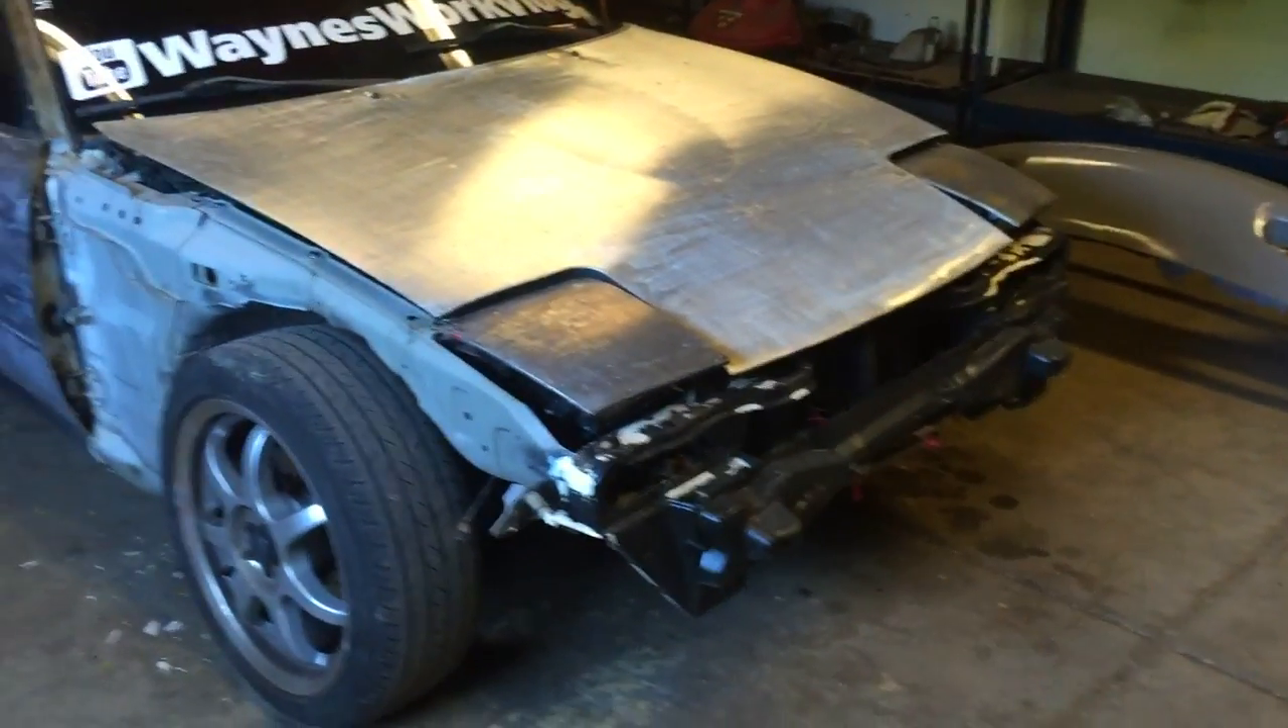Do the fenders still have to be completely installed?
Yes.